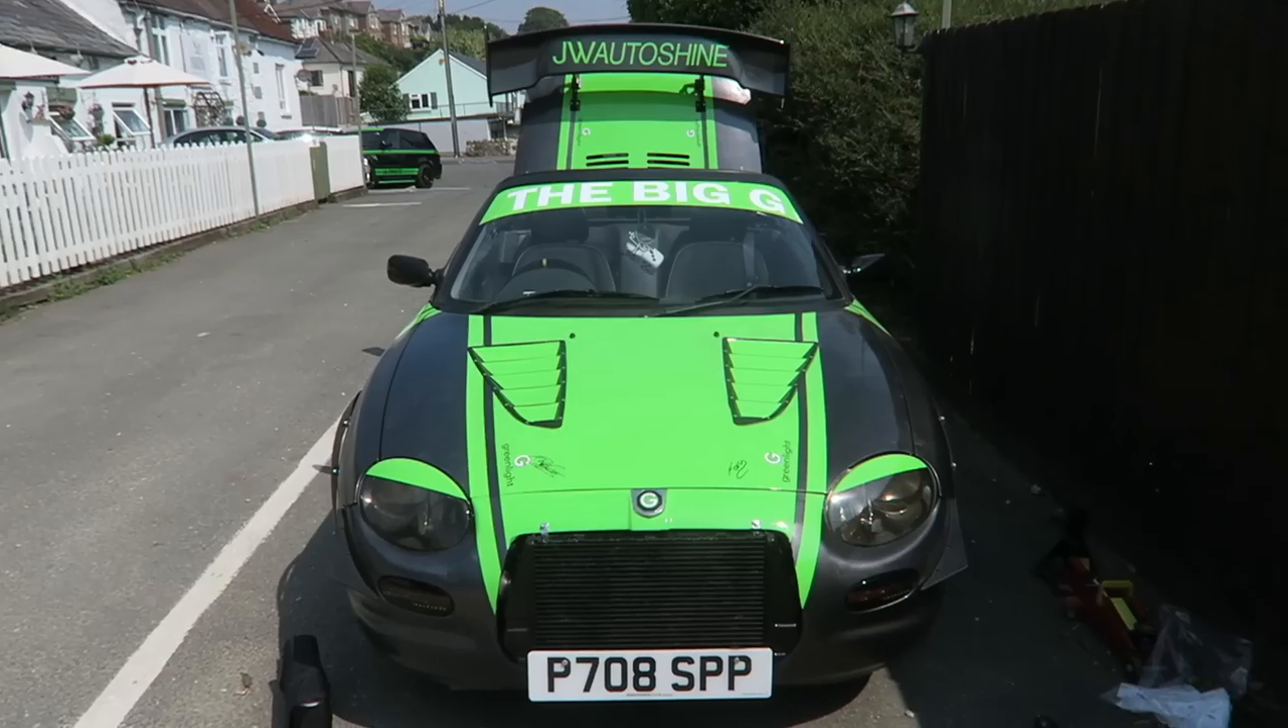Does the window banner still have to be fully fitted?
No.